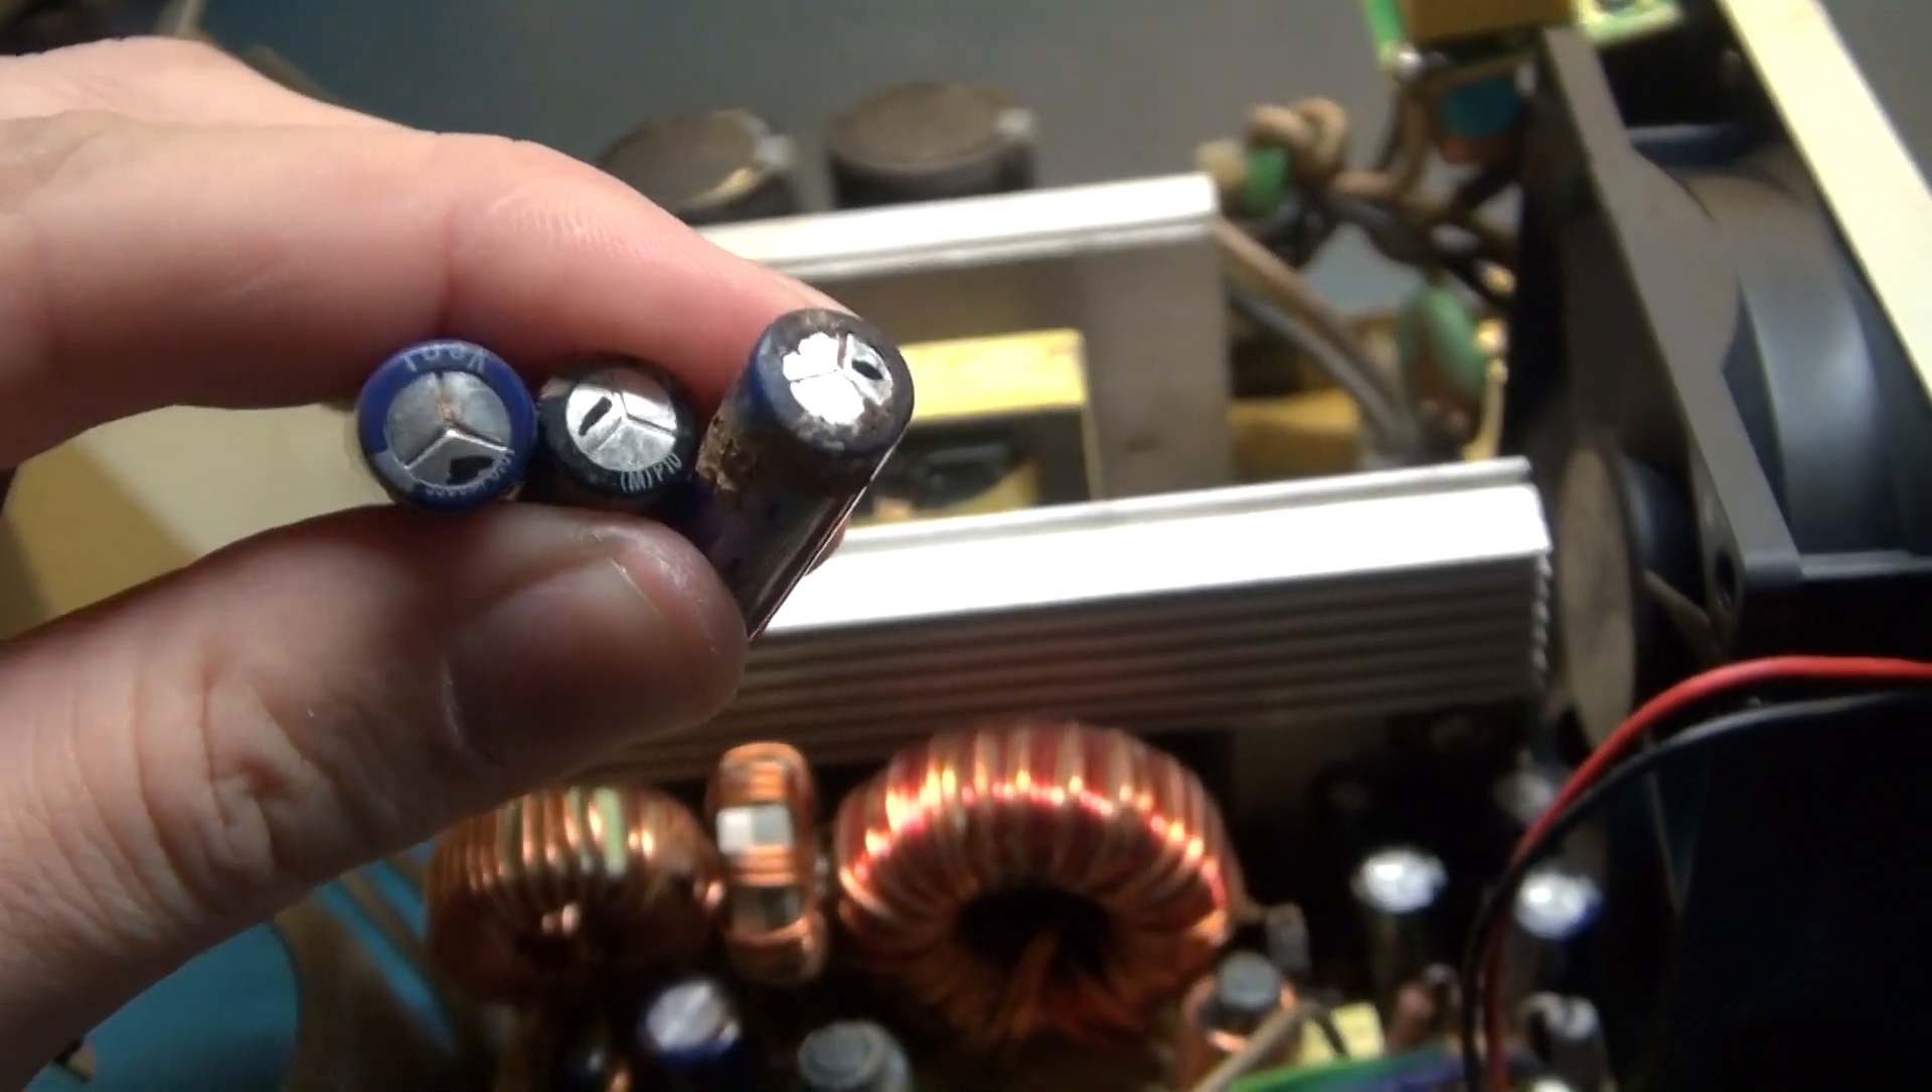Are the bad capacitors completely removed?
Yes.